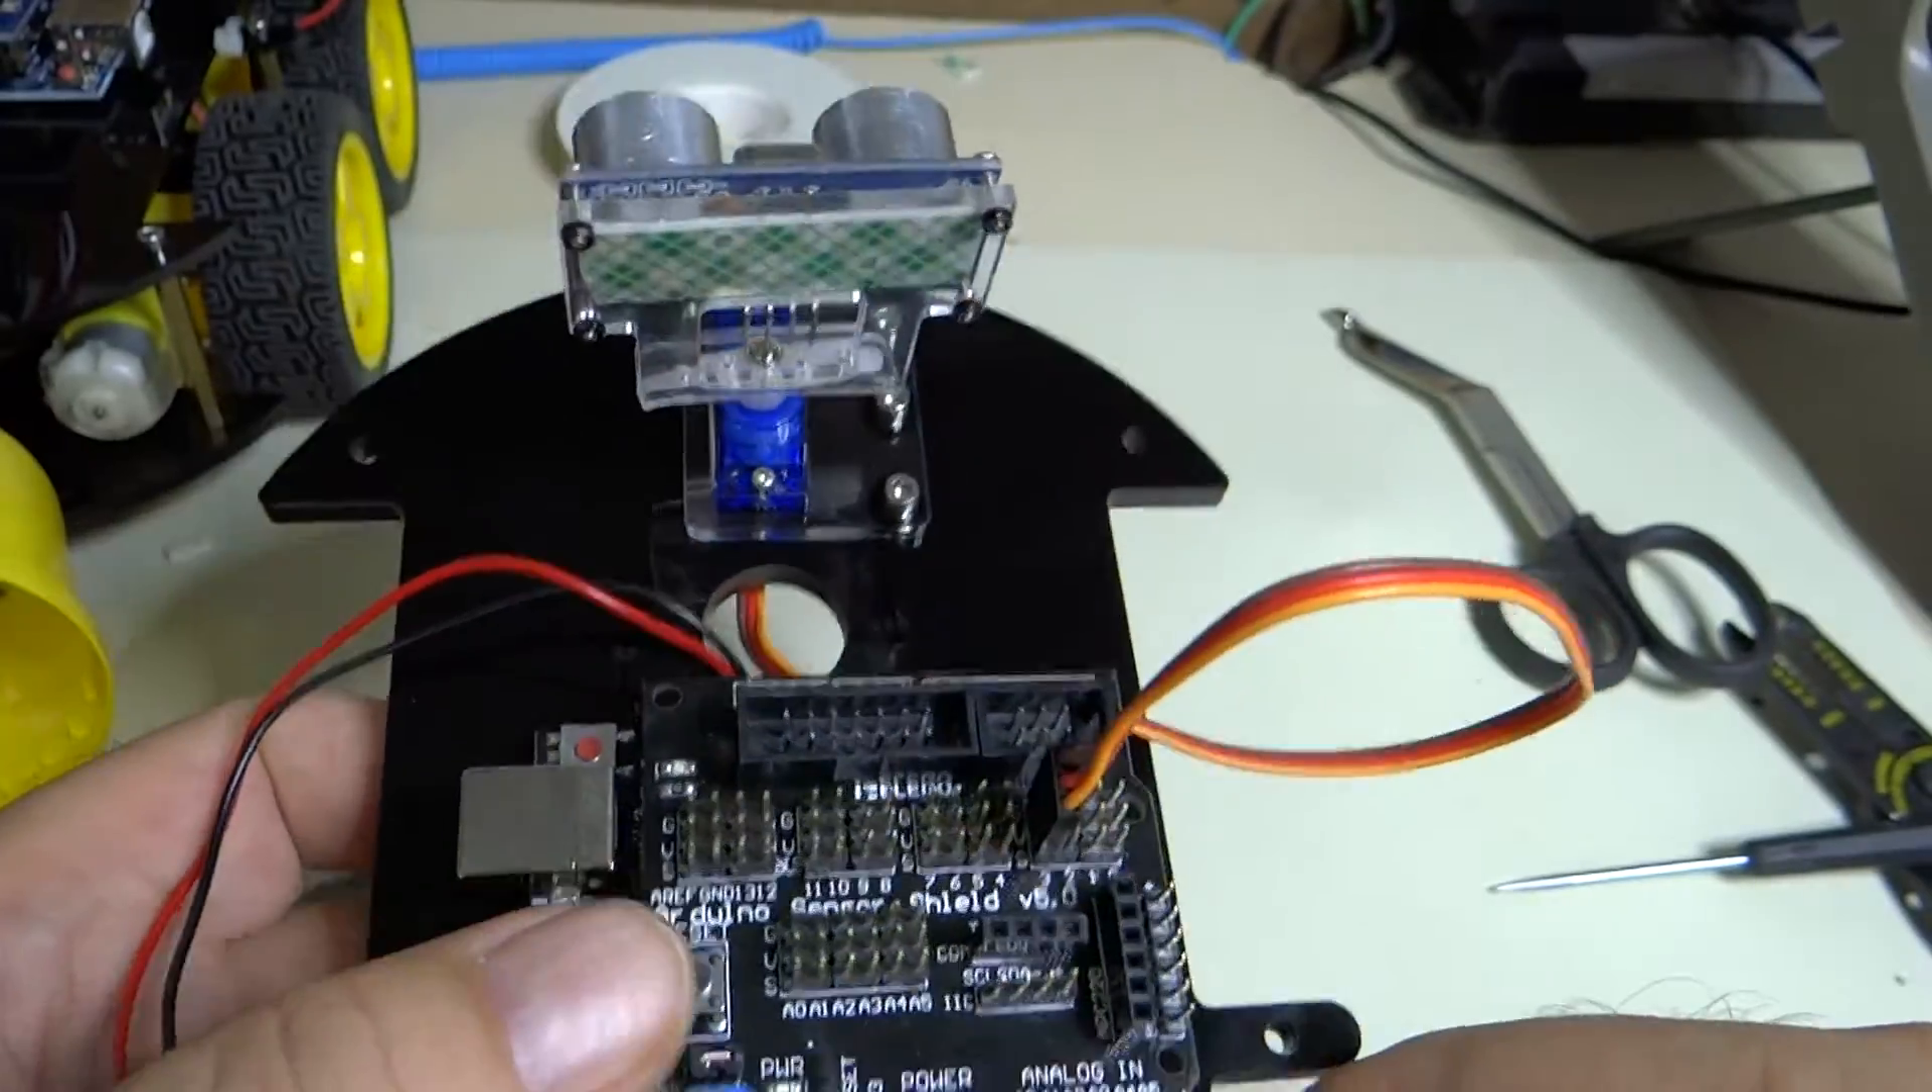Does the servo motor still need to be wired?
No.